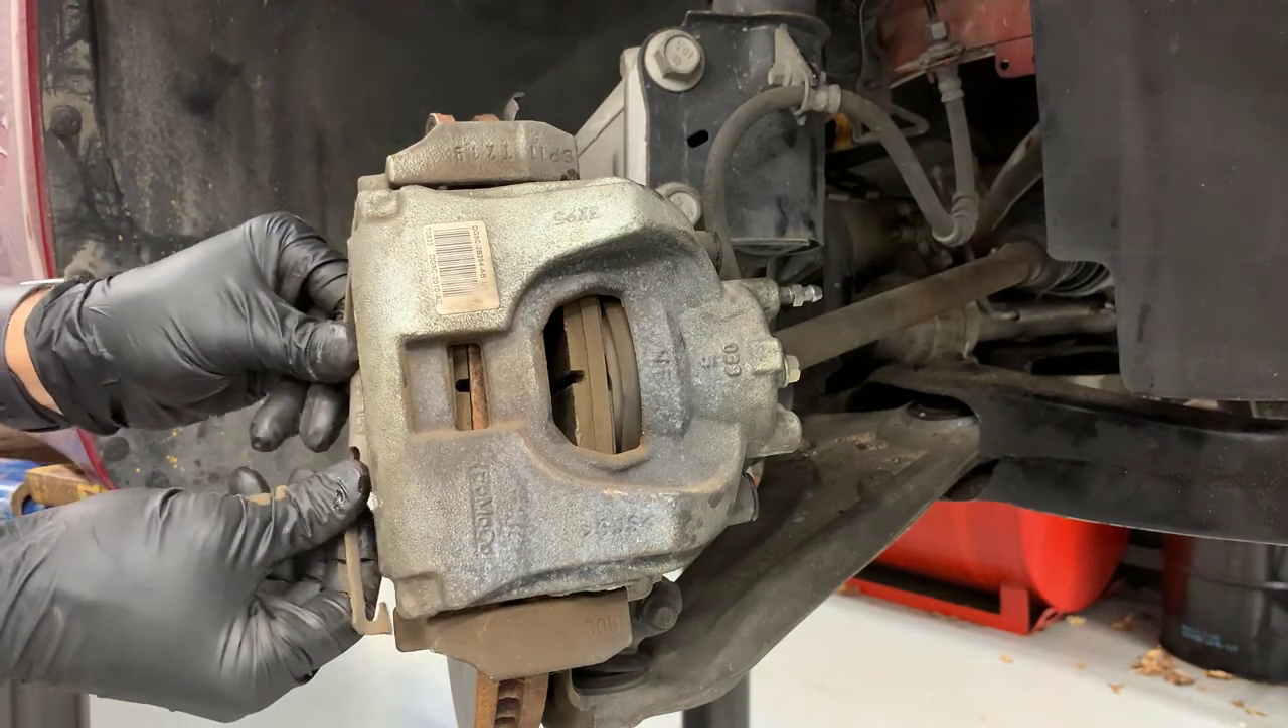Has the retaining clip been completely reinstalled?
No.